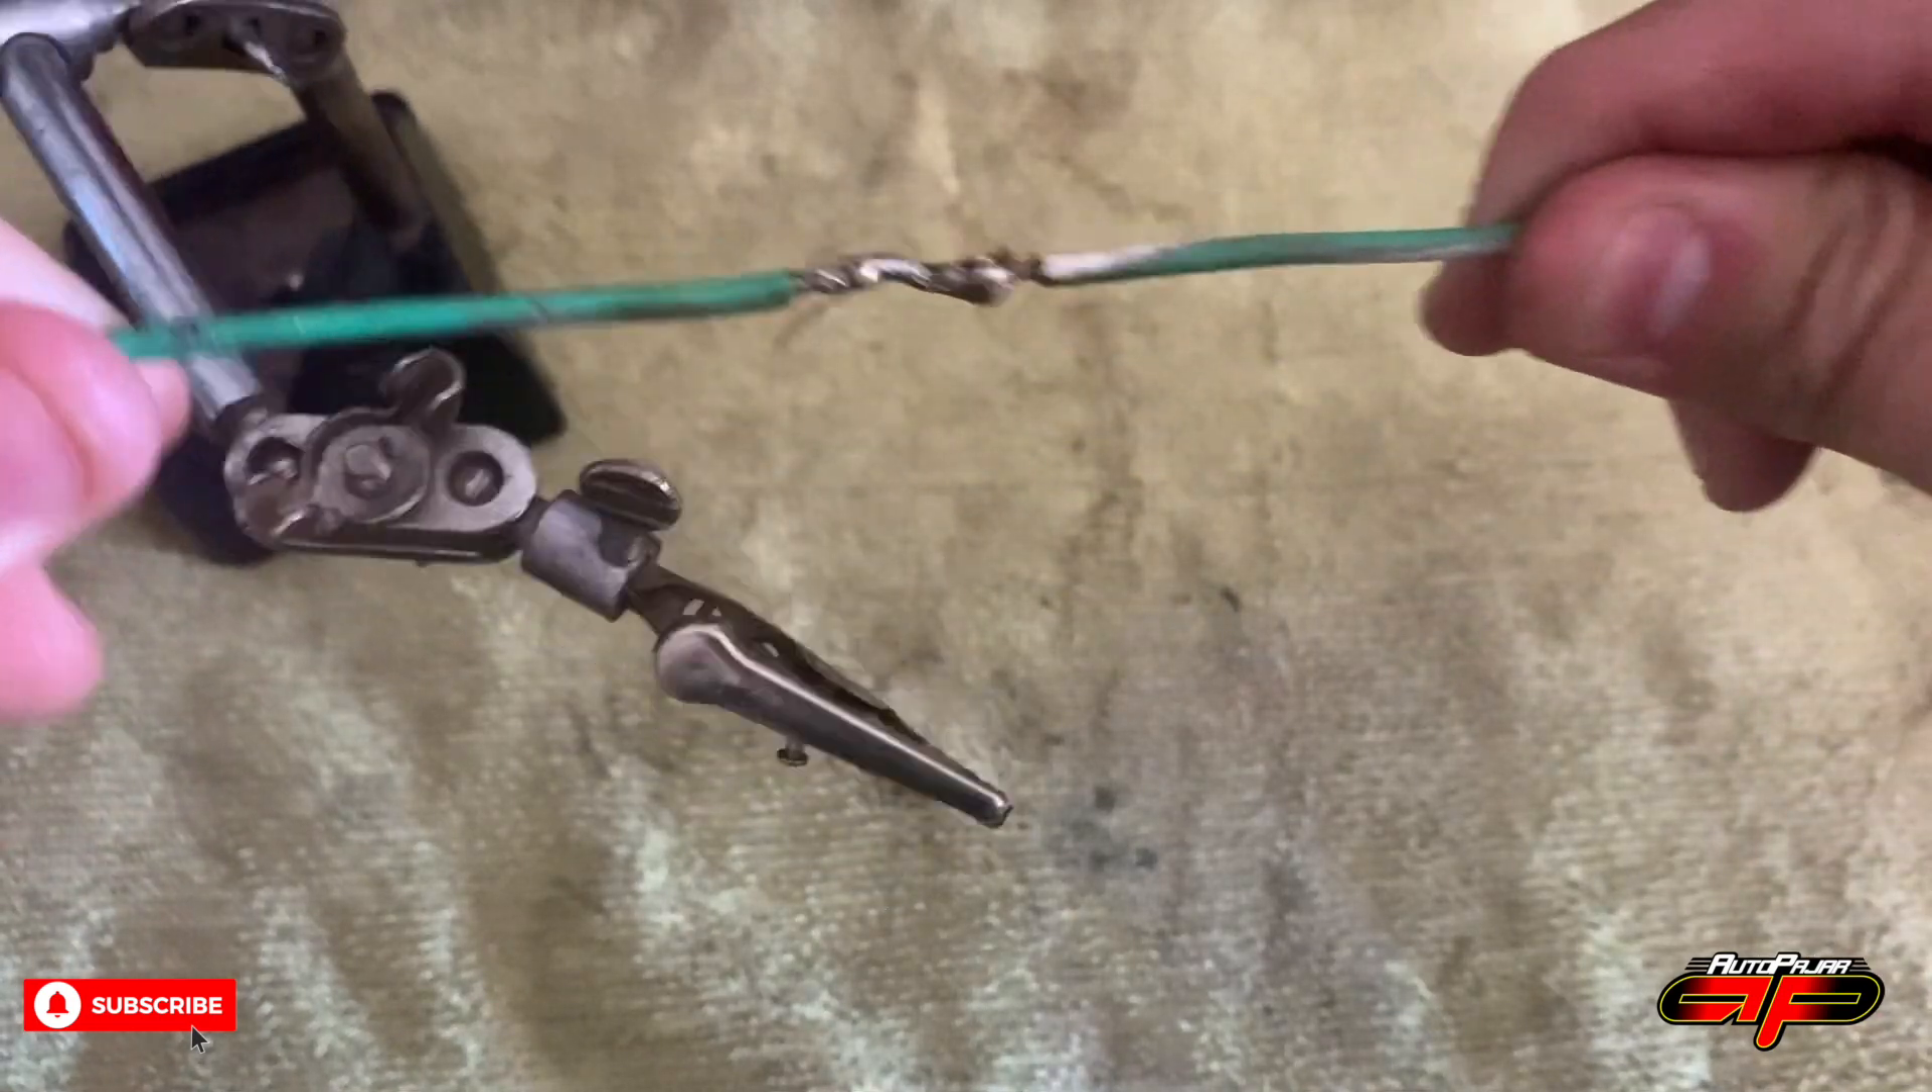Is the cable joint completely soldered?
Yes.